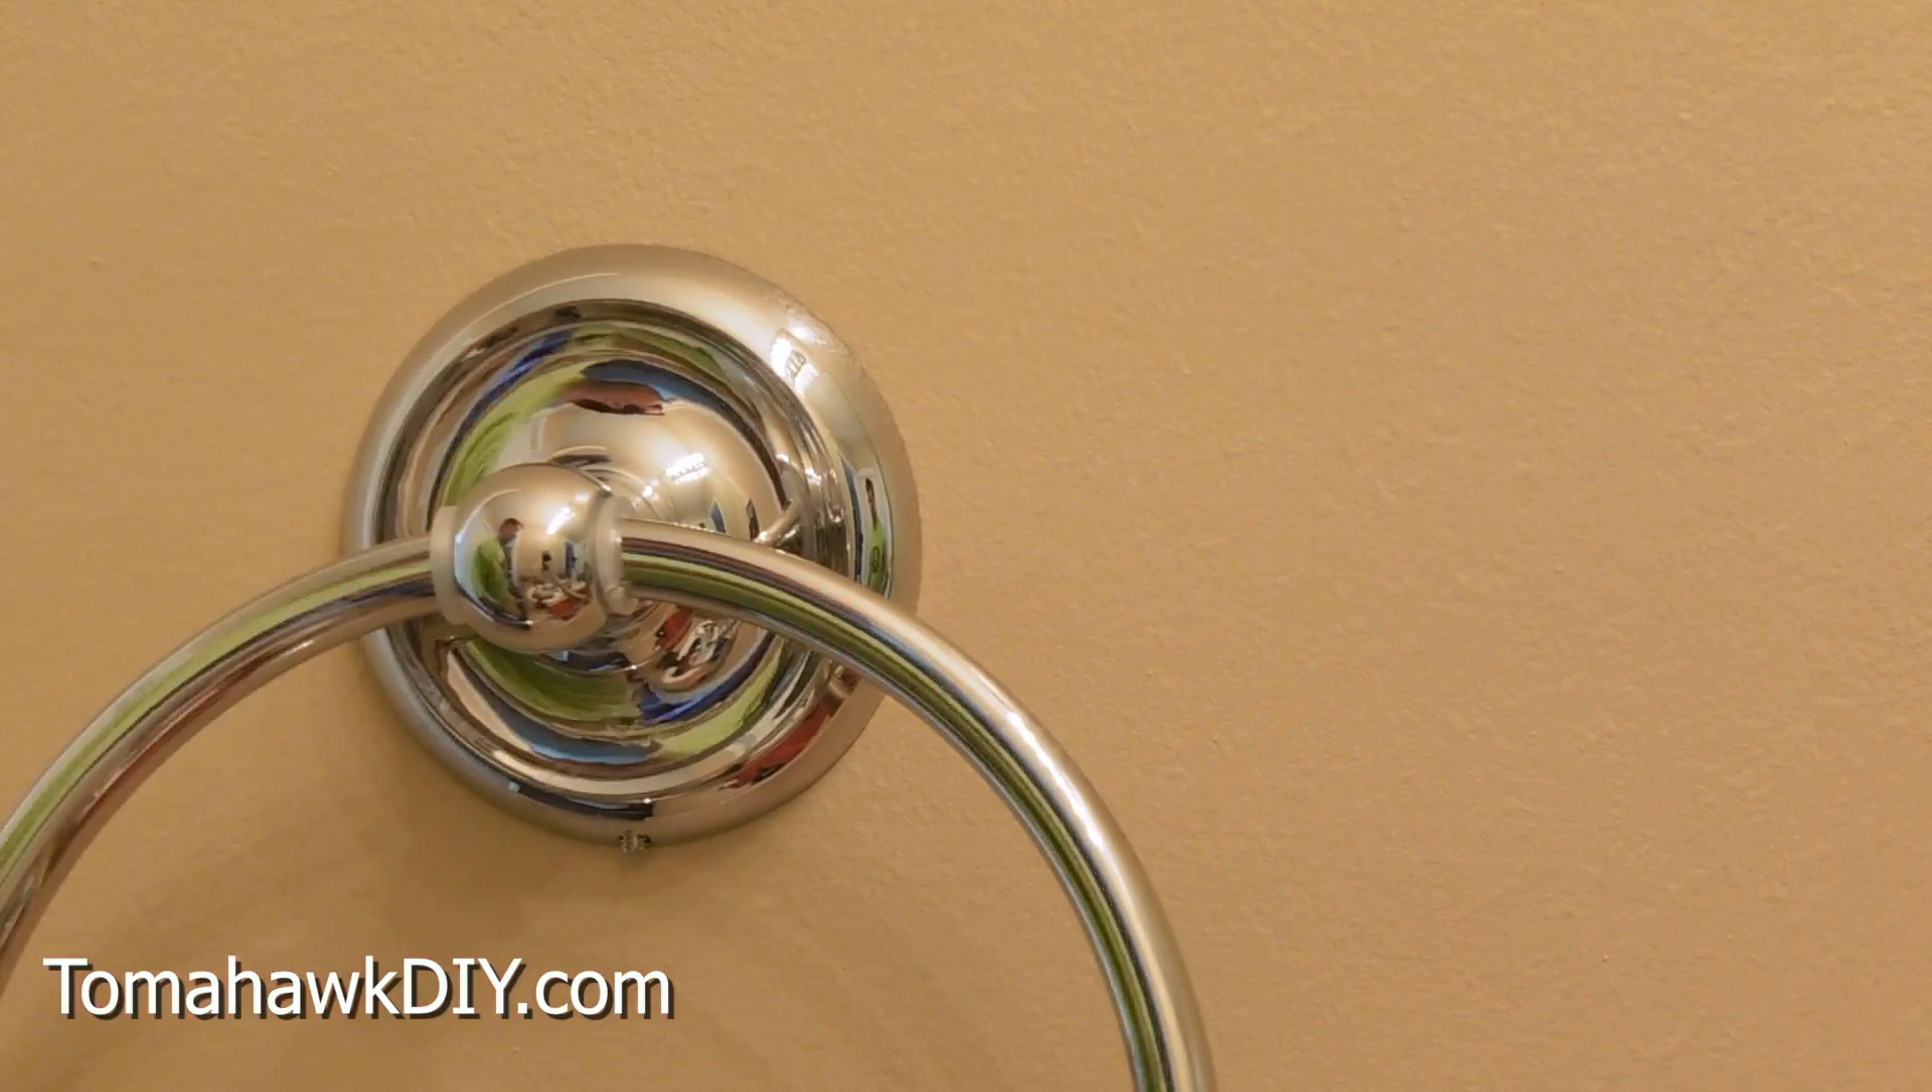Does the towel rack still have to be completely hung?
No.